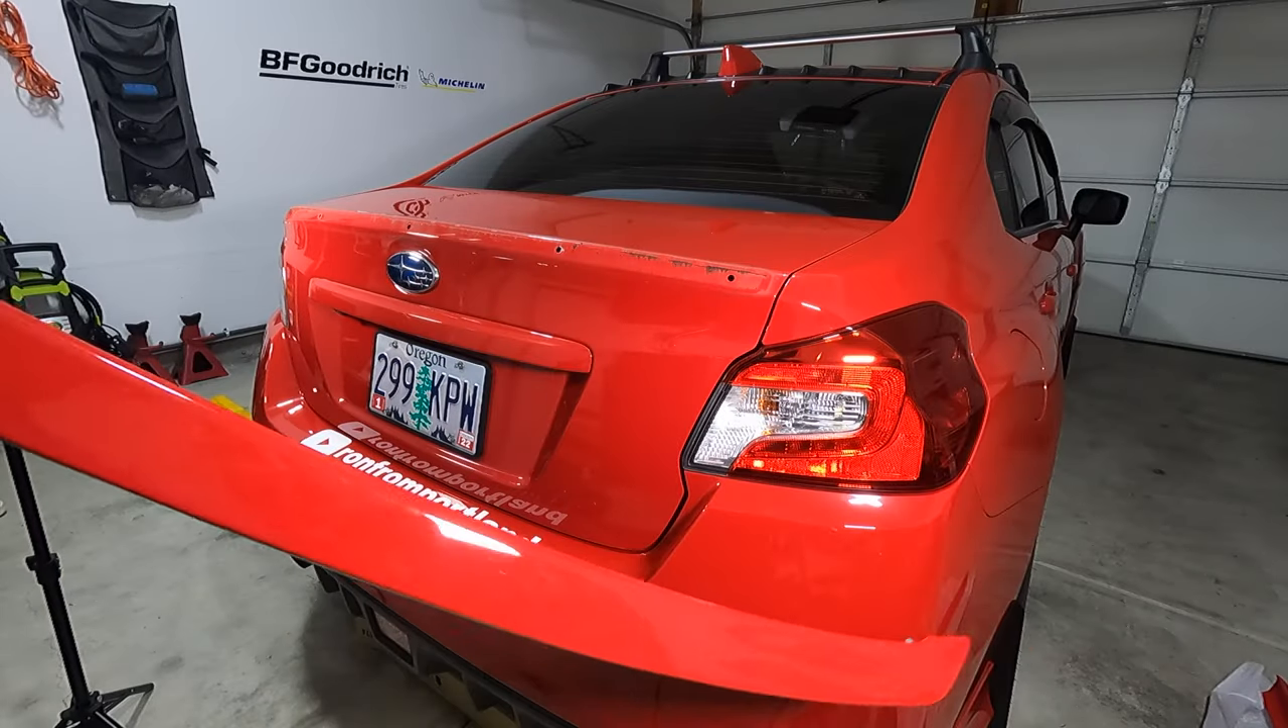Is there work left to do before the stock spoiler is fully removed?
No.